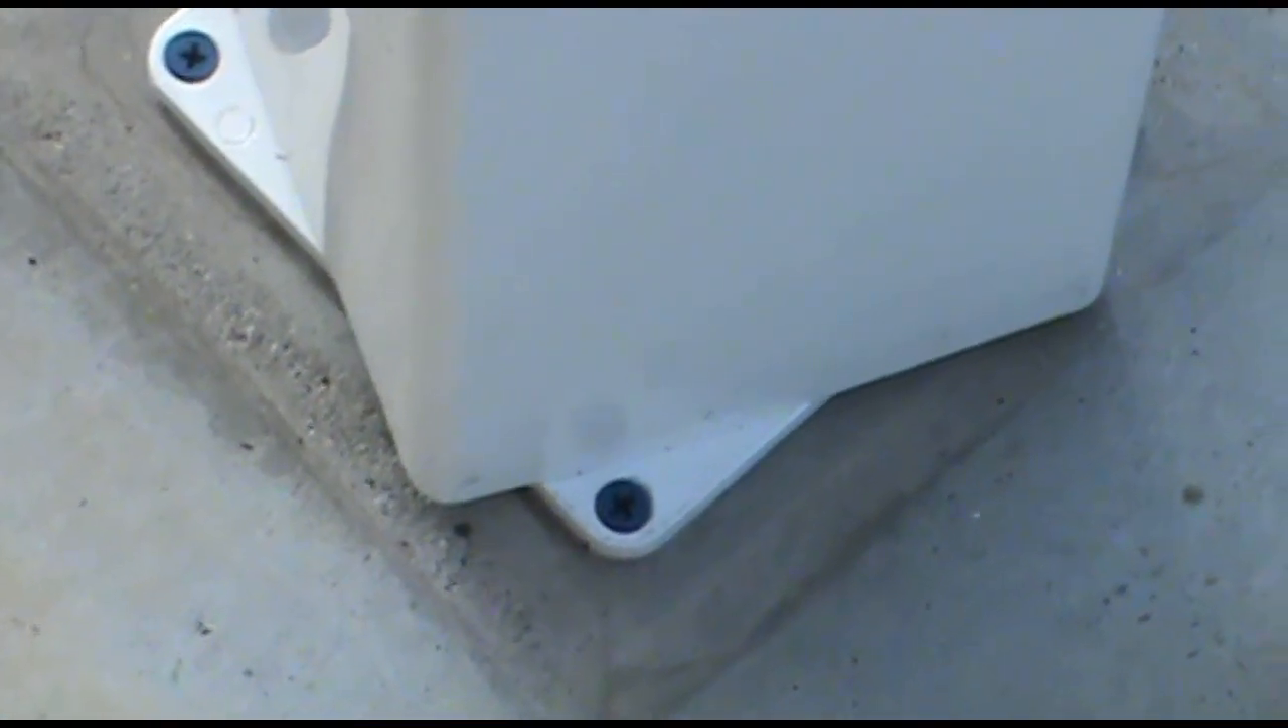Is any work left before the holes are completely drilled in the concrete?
No.